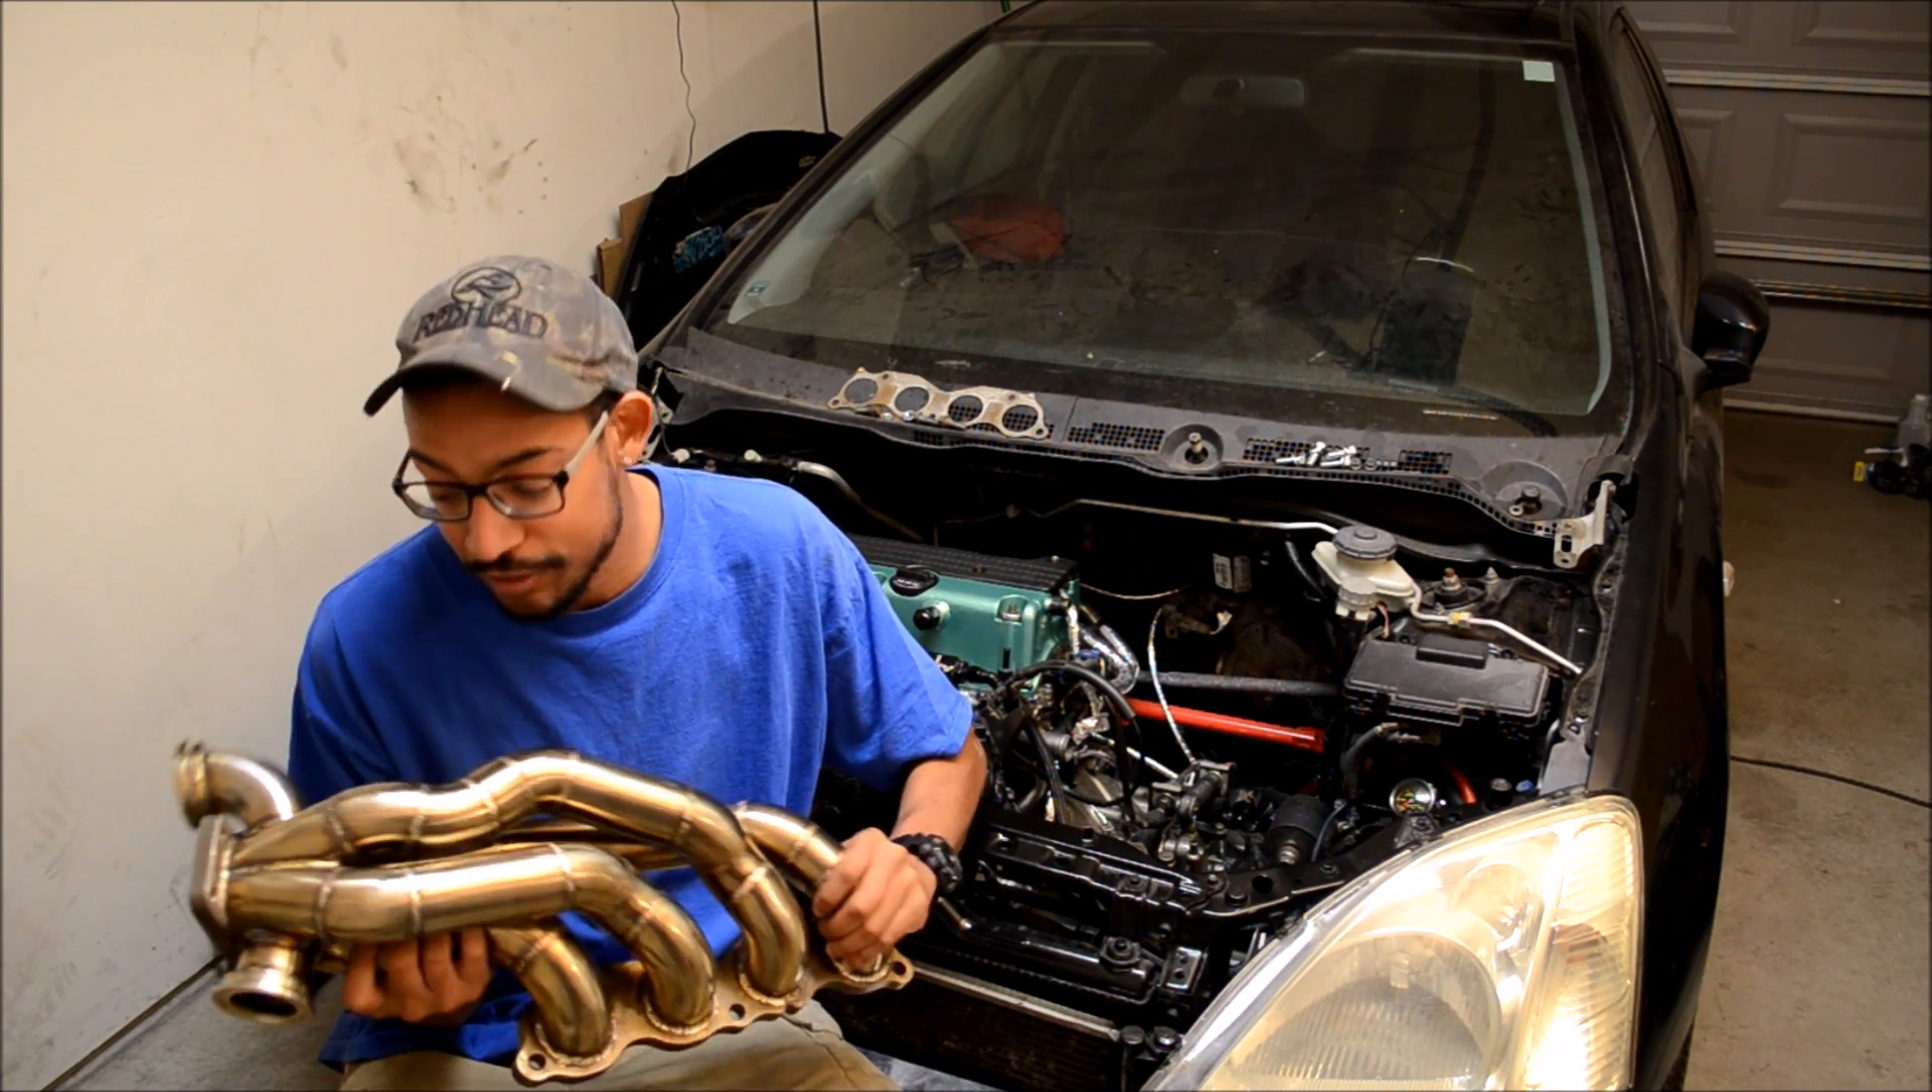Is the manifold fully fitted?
No.